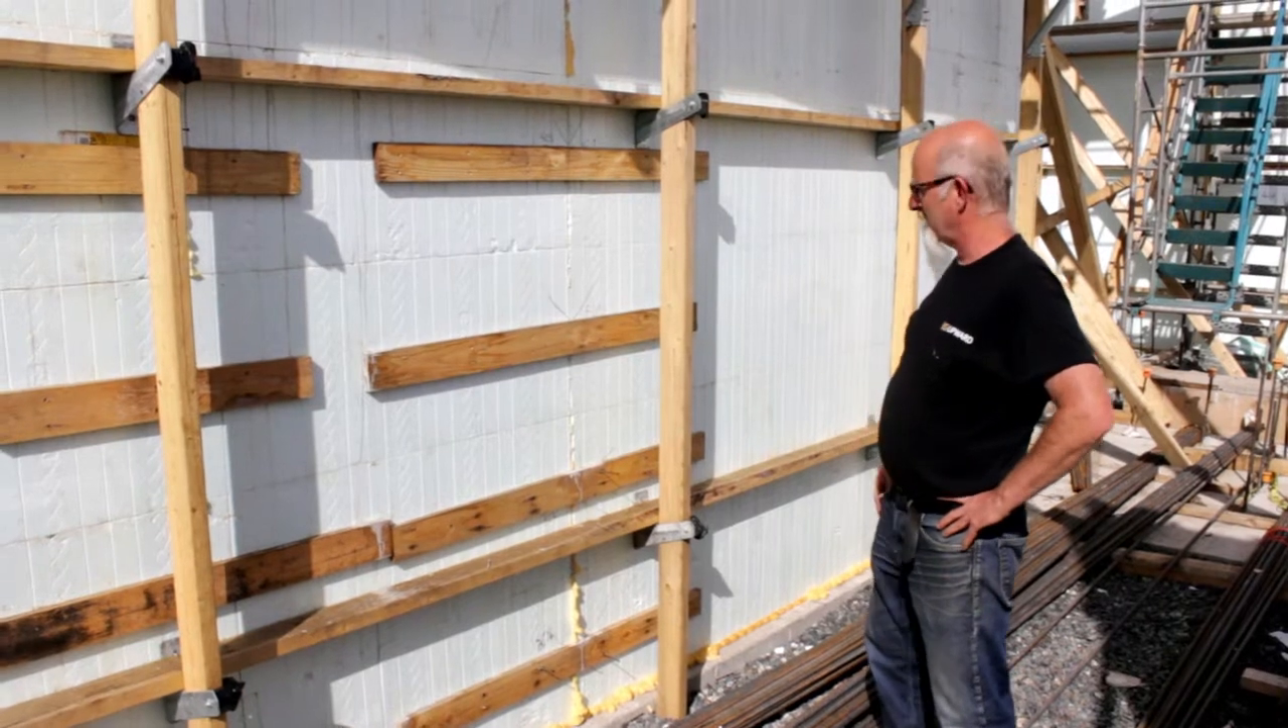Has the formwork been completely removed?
No.